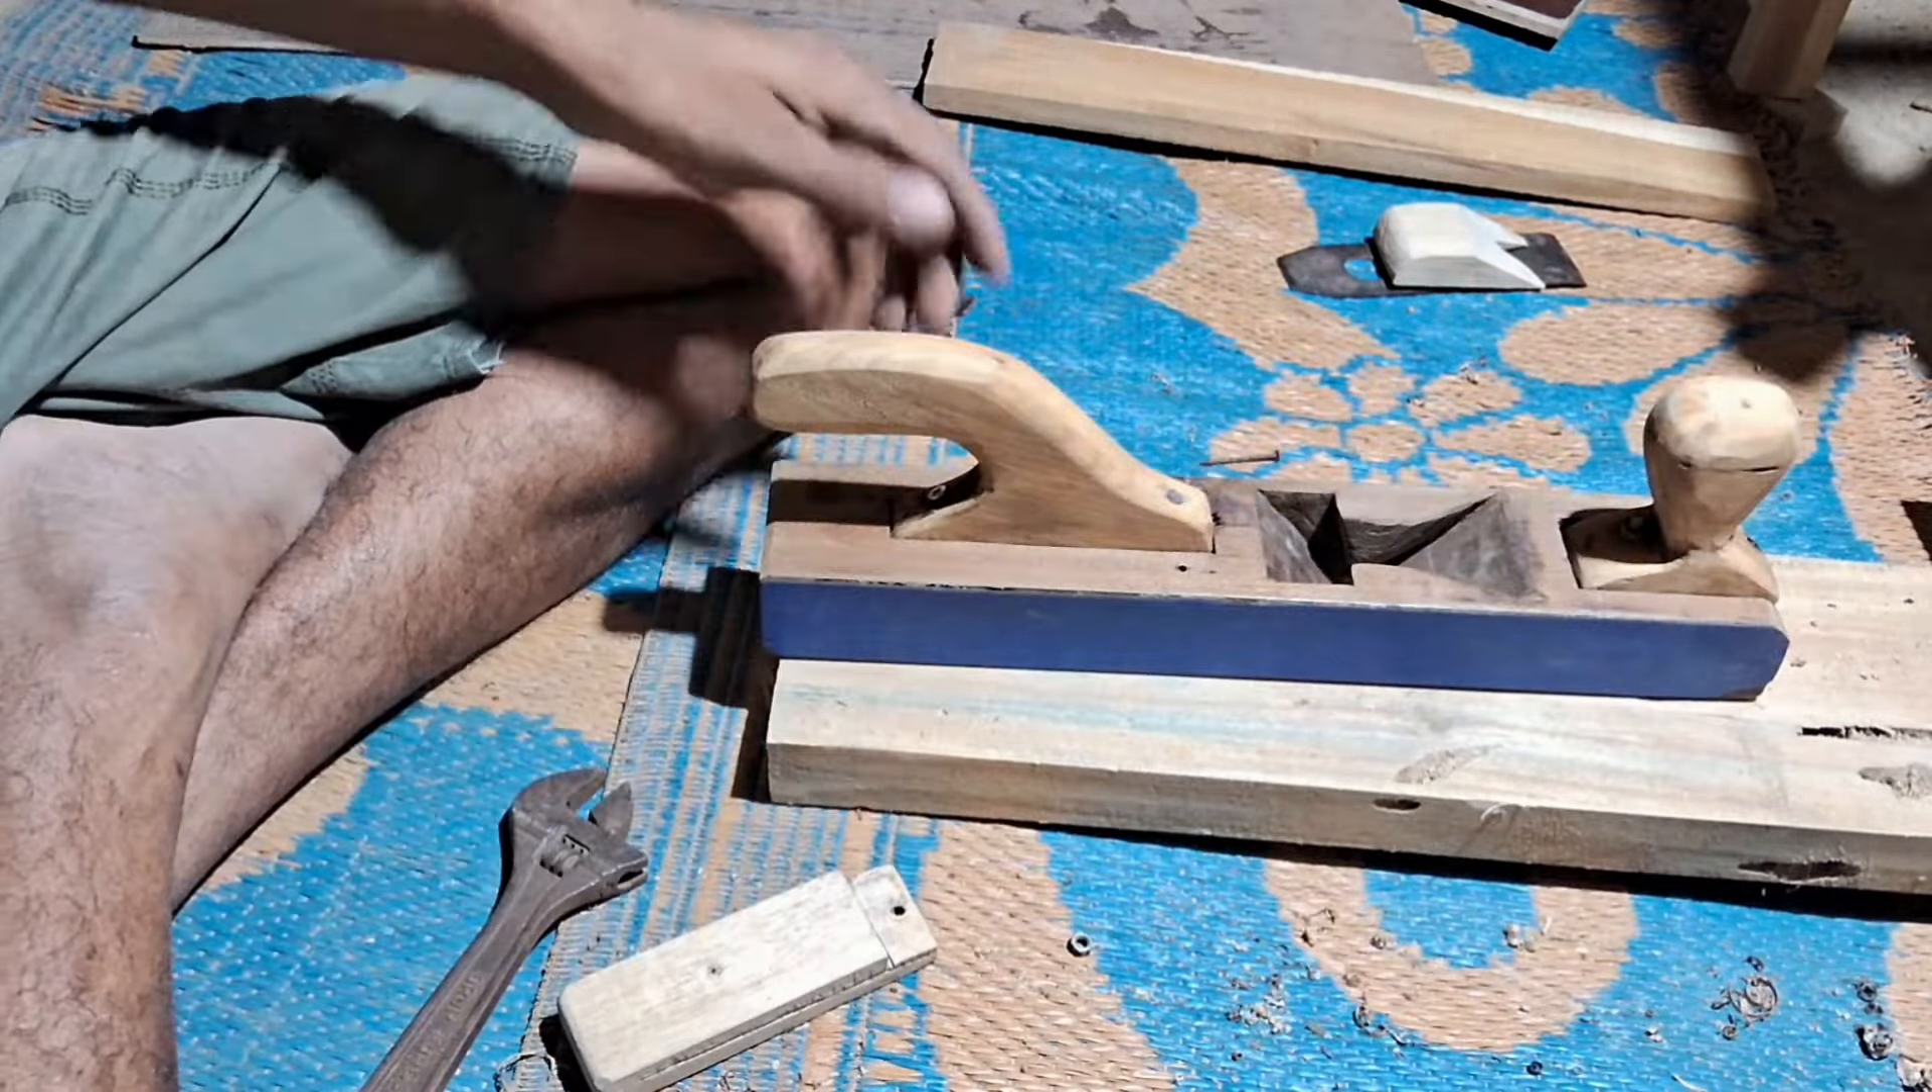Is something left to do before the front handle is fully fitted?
No.